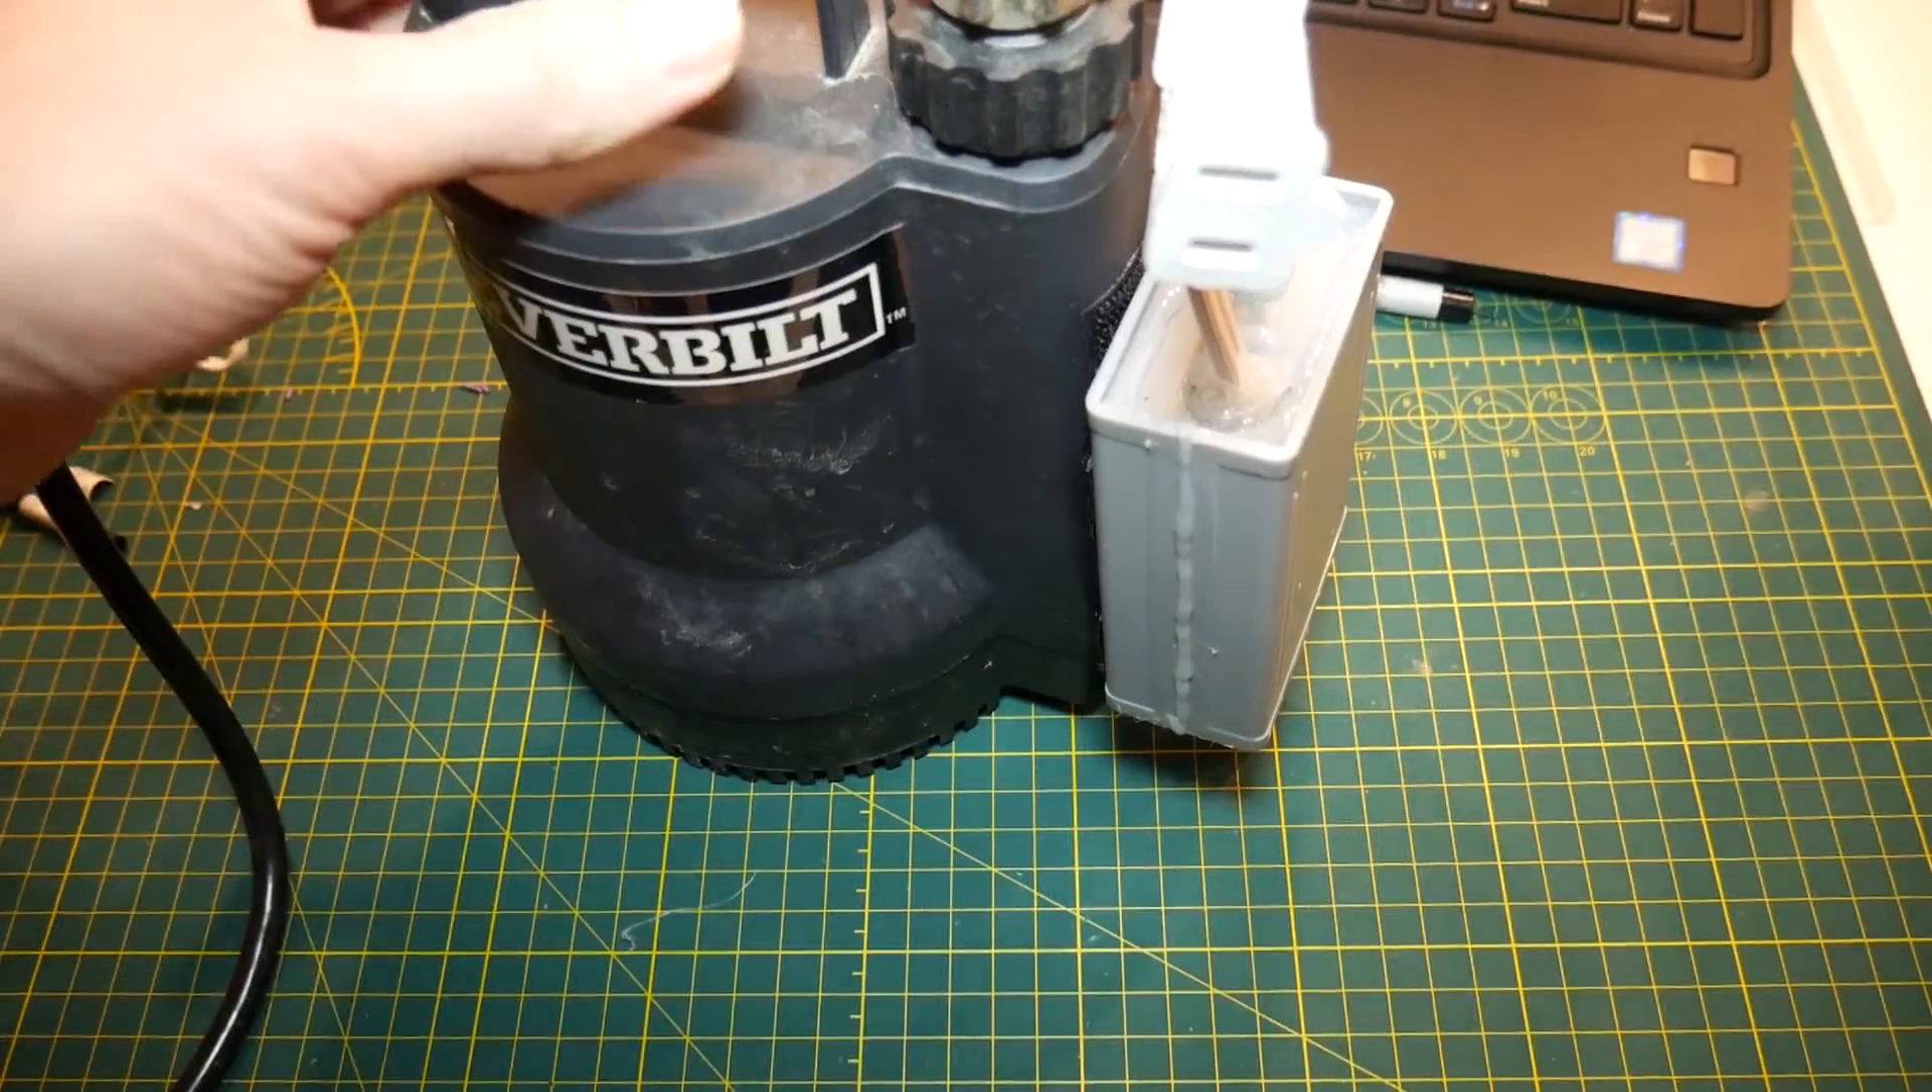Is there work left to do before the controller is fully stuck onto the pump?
No.